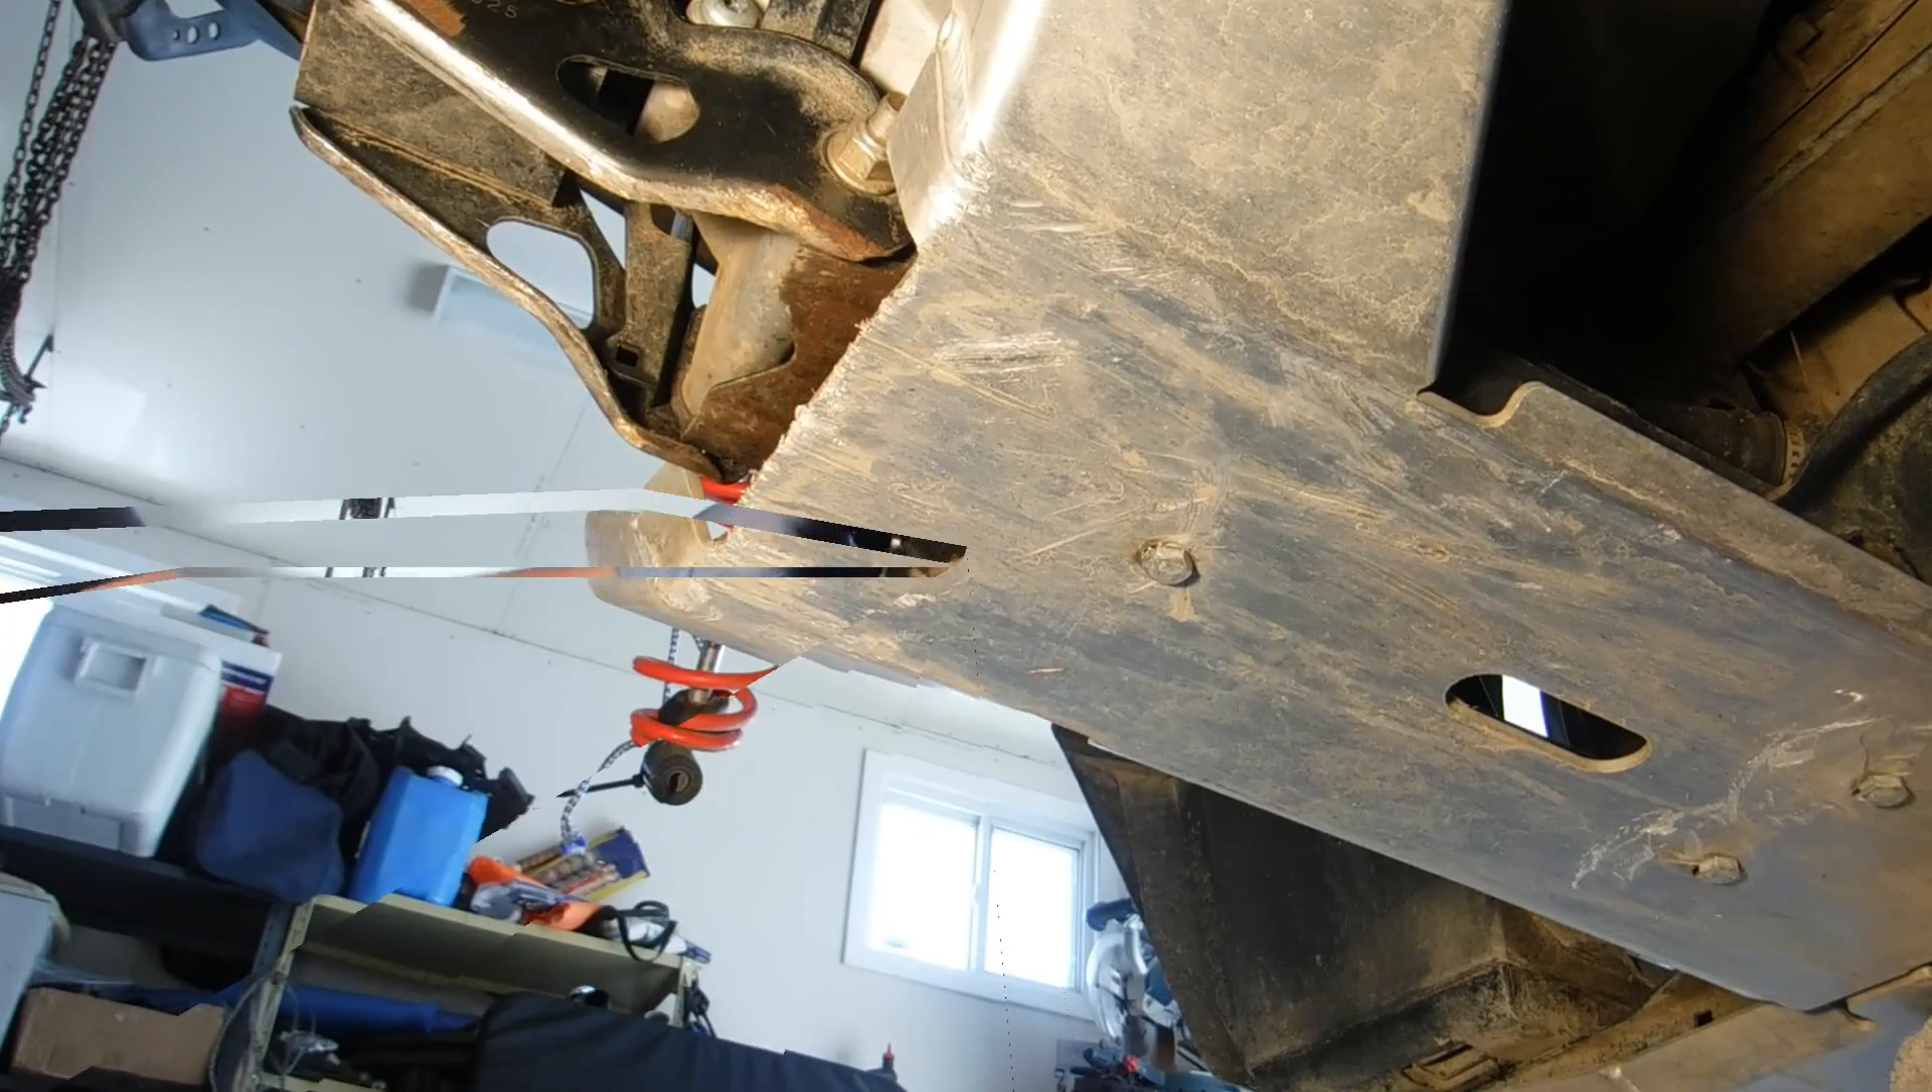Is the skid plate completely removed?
No.